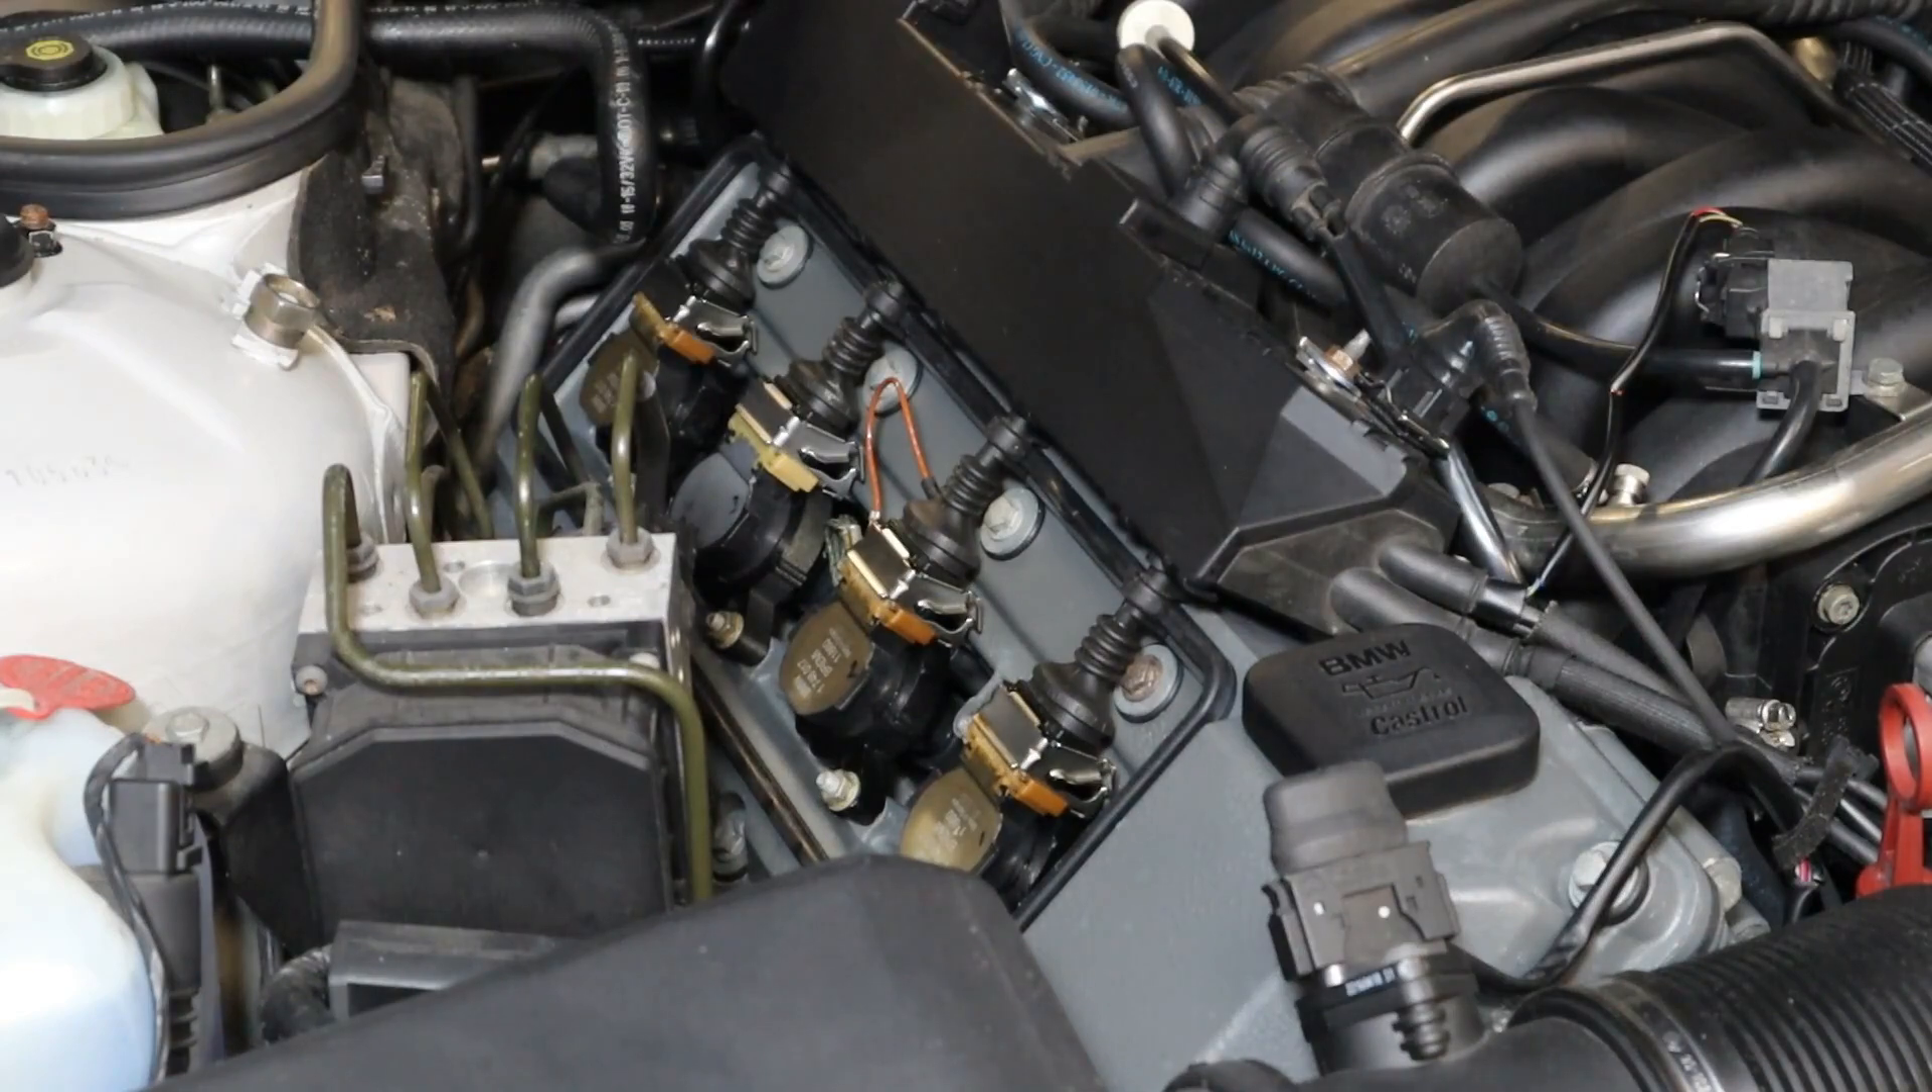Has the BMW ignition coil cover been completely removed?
Yes.